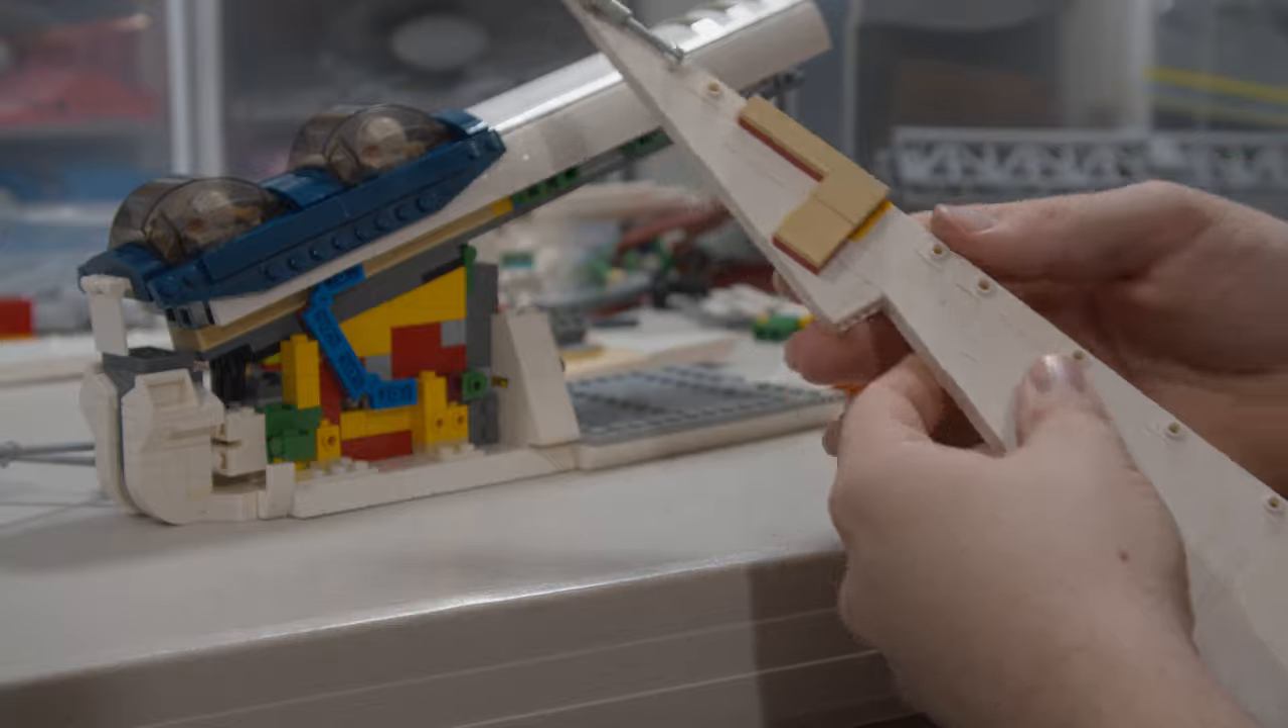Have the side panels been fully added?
No.